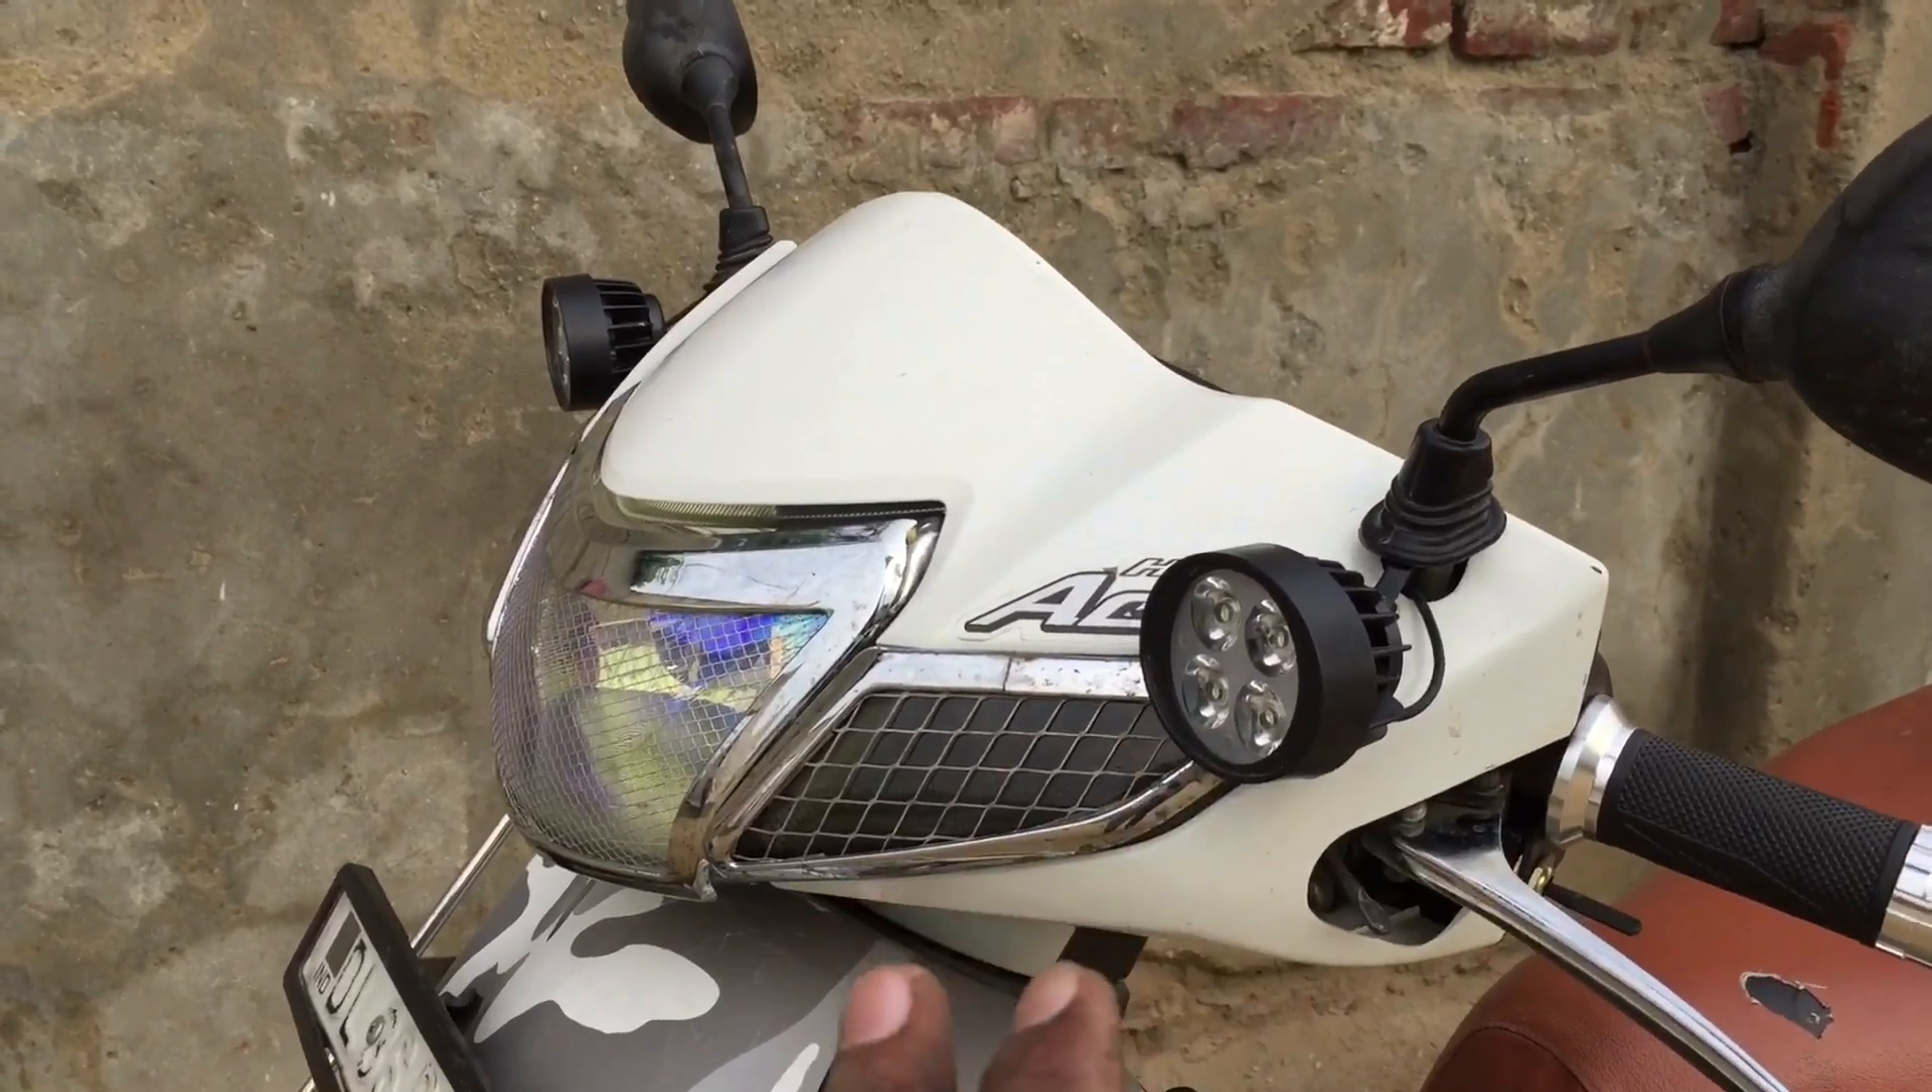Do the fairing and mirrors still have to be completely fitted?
No.